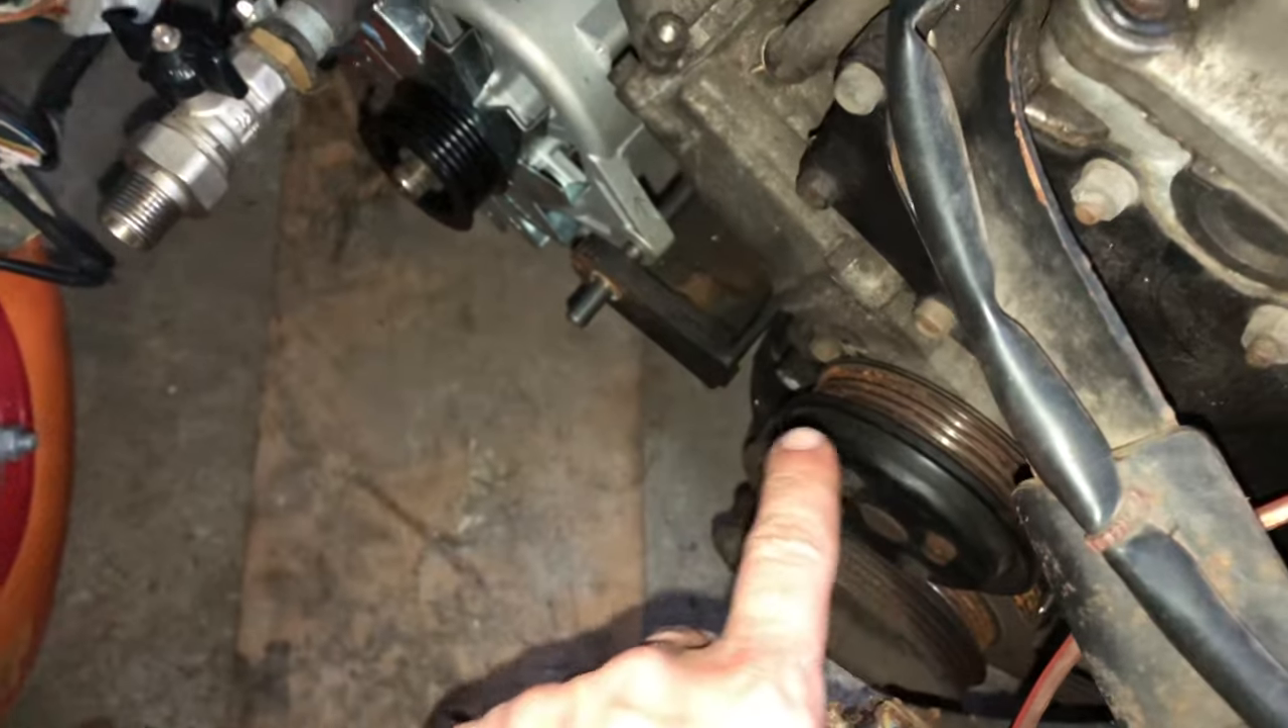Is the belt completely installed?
No.